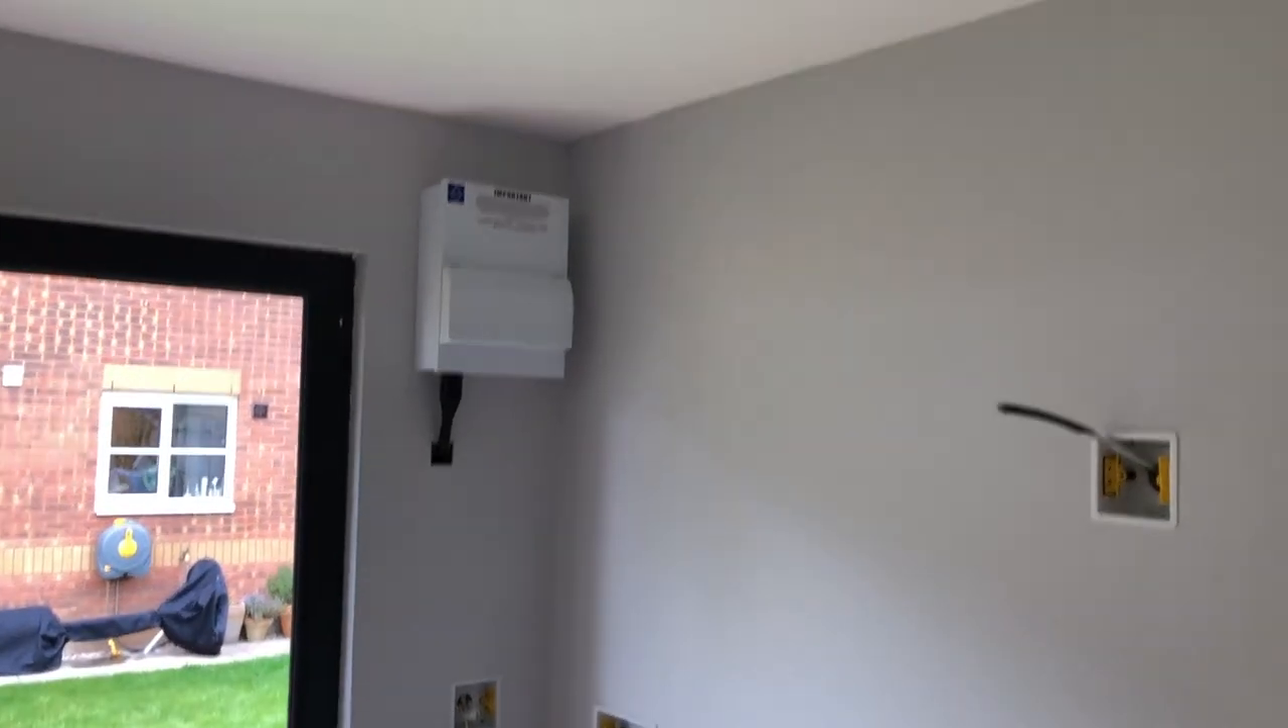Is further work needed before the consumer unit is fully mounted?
No.